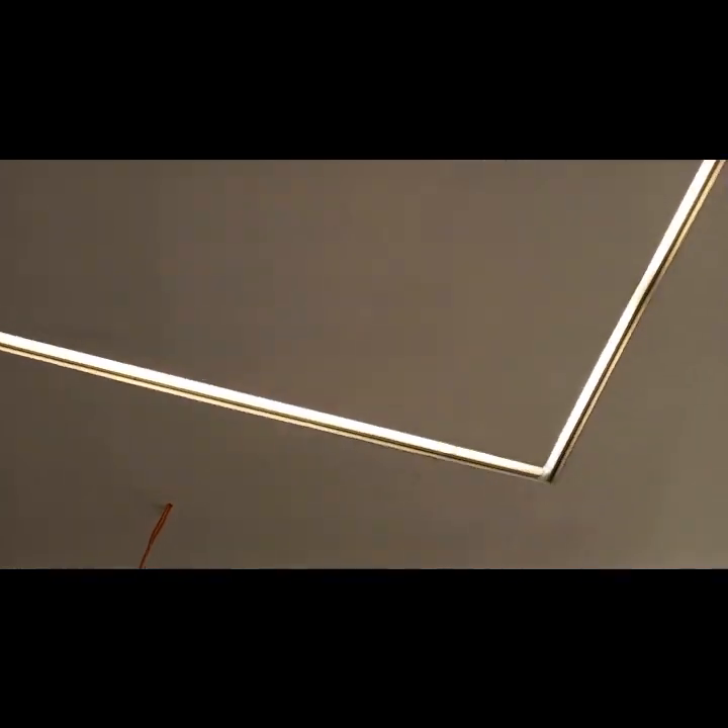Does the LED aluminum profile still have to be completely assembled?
No.